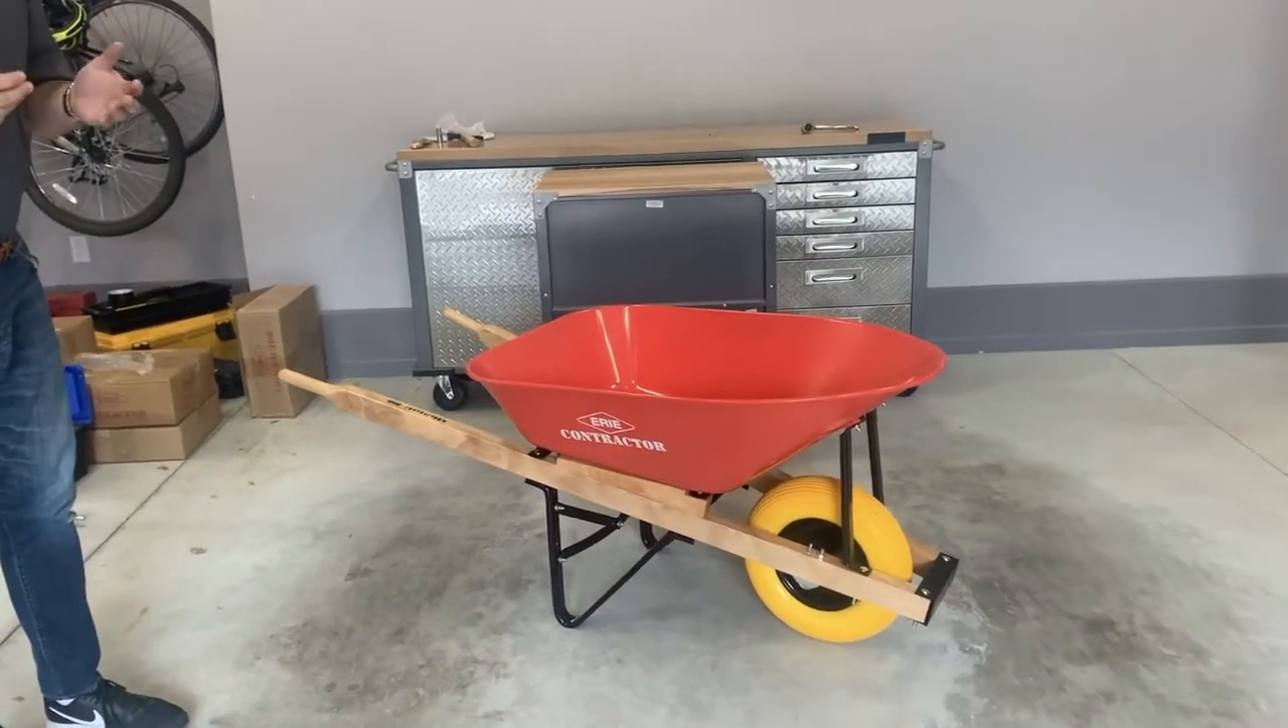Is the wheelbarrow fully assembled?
Yes.